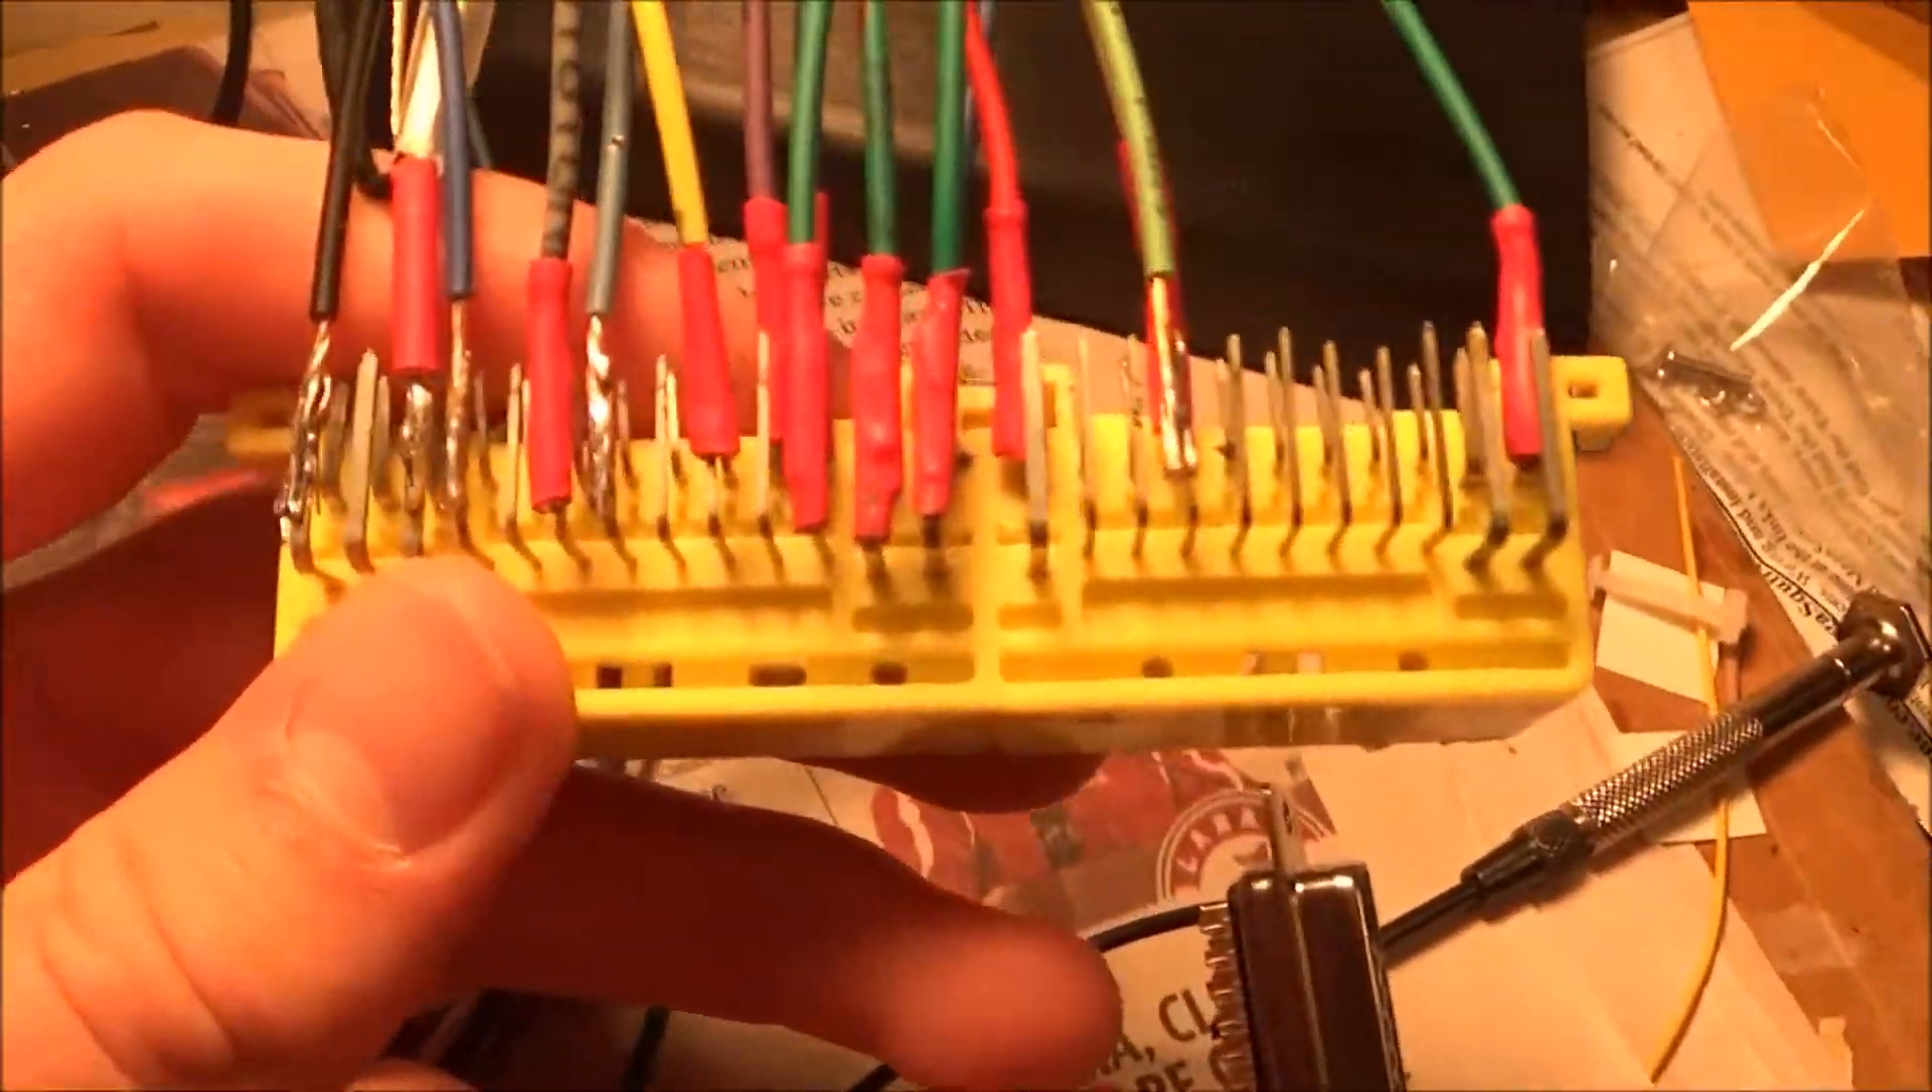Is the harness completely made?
No.